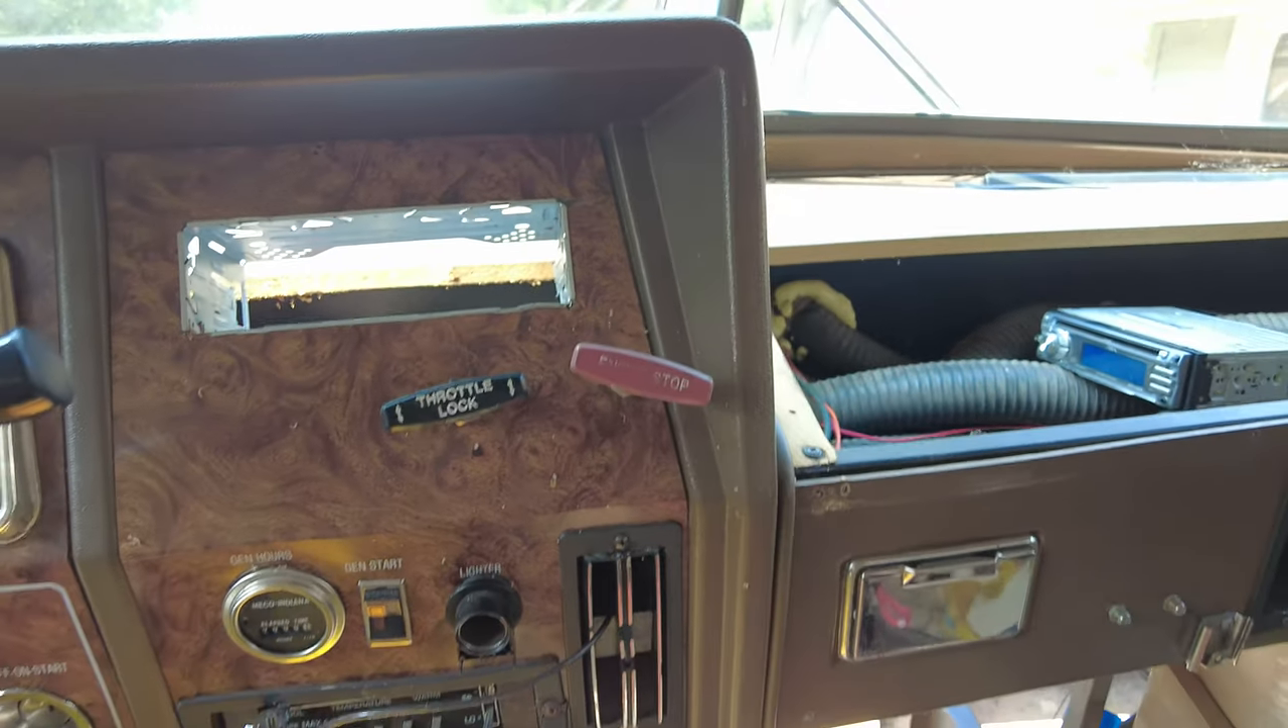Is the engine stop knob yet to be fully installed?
No.